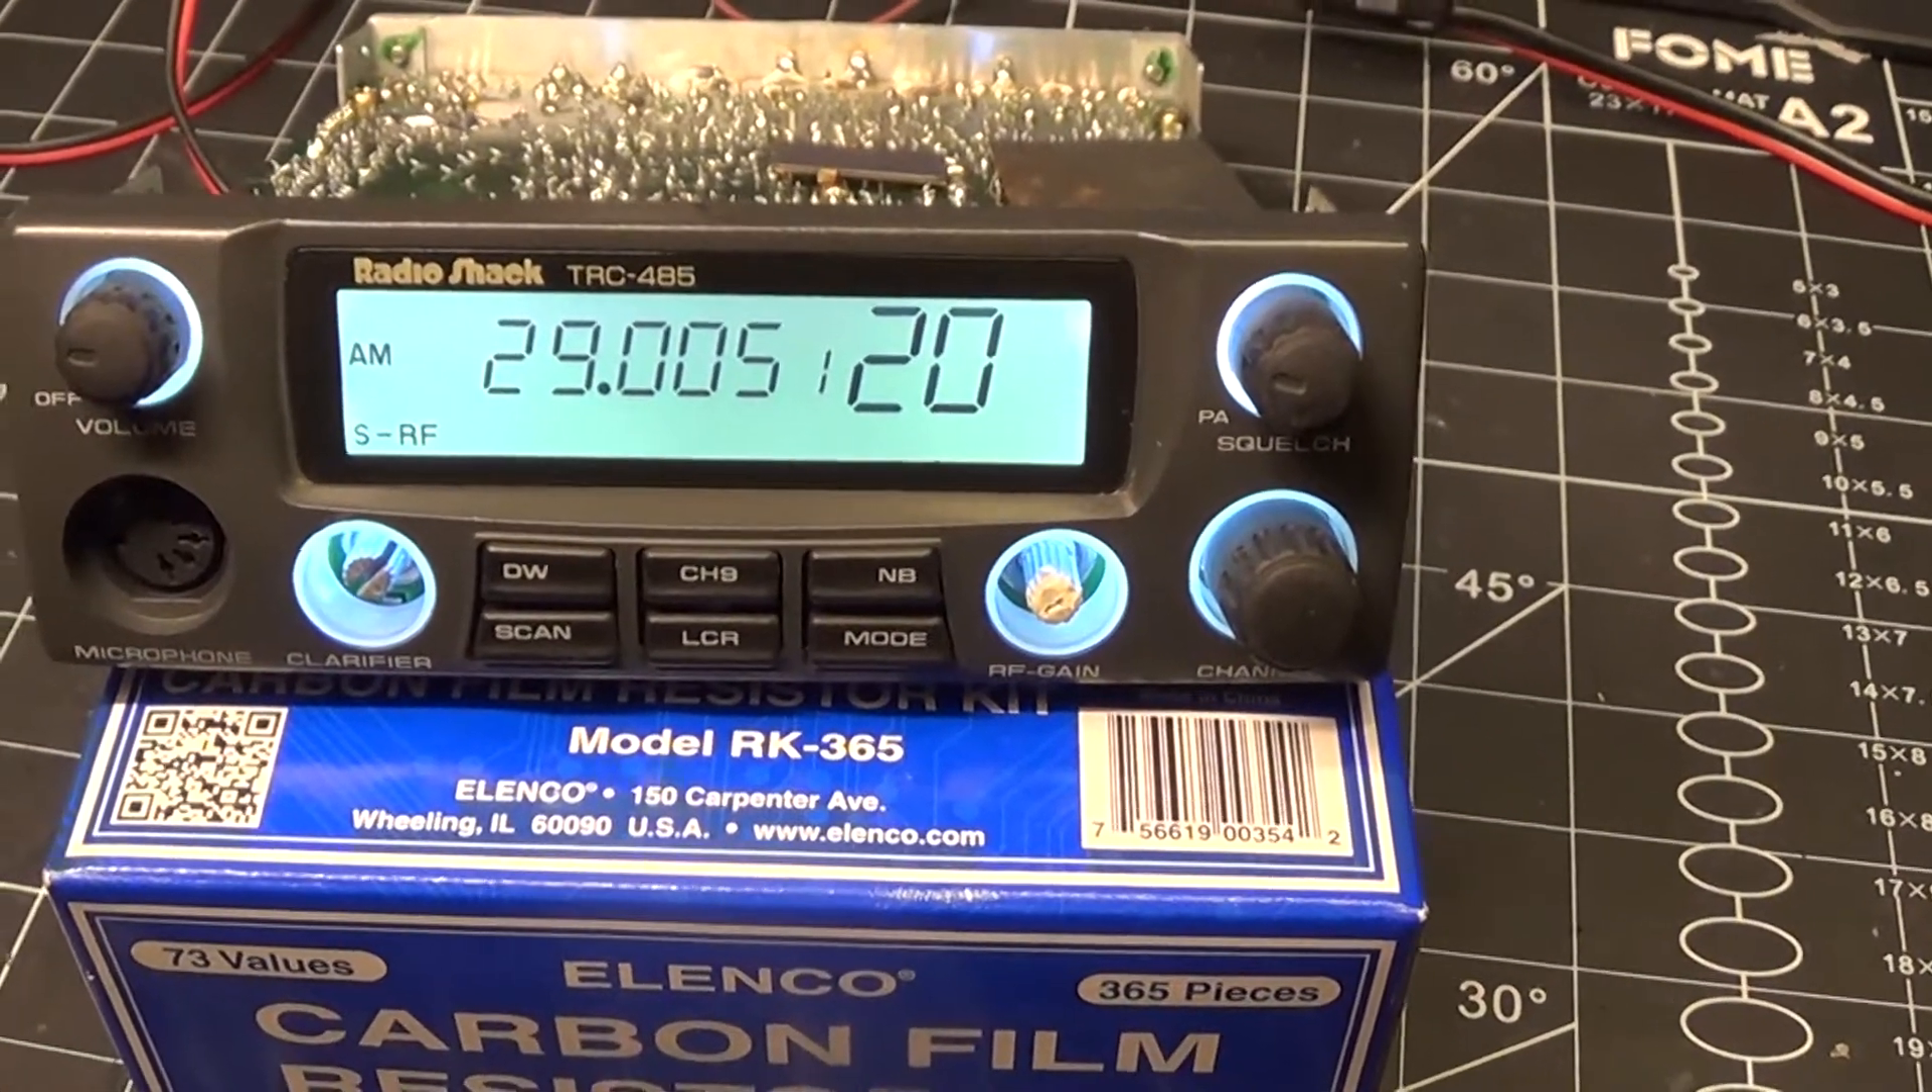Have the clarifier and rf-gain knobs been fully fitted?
No.